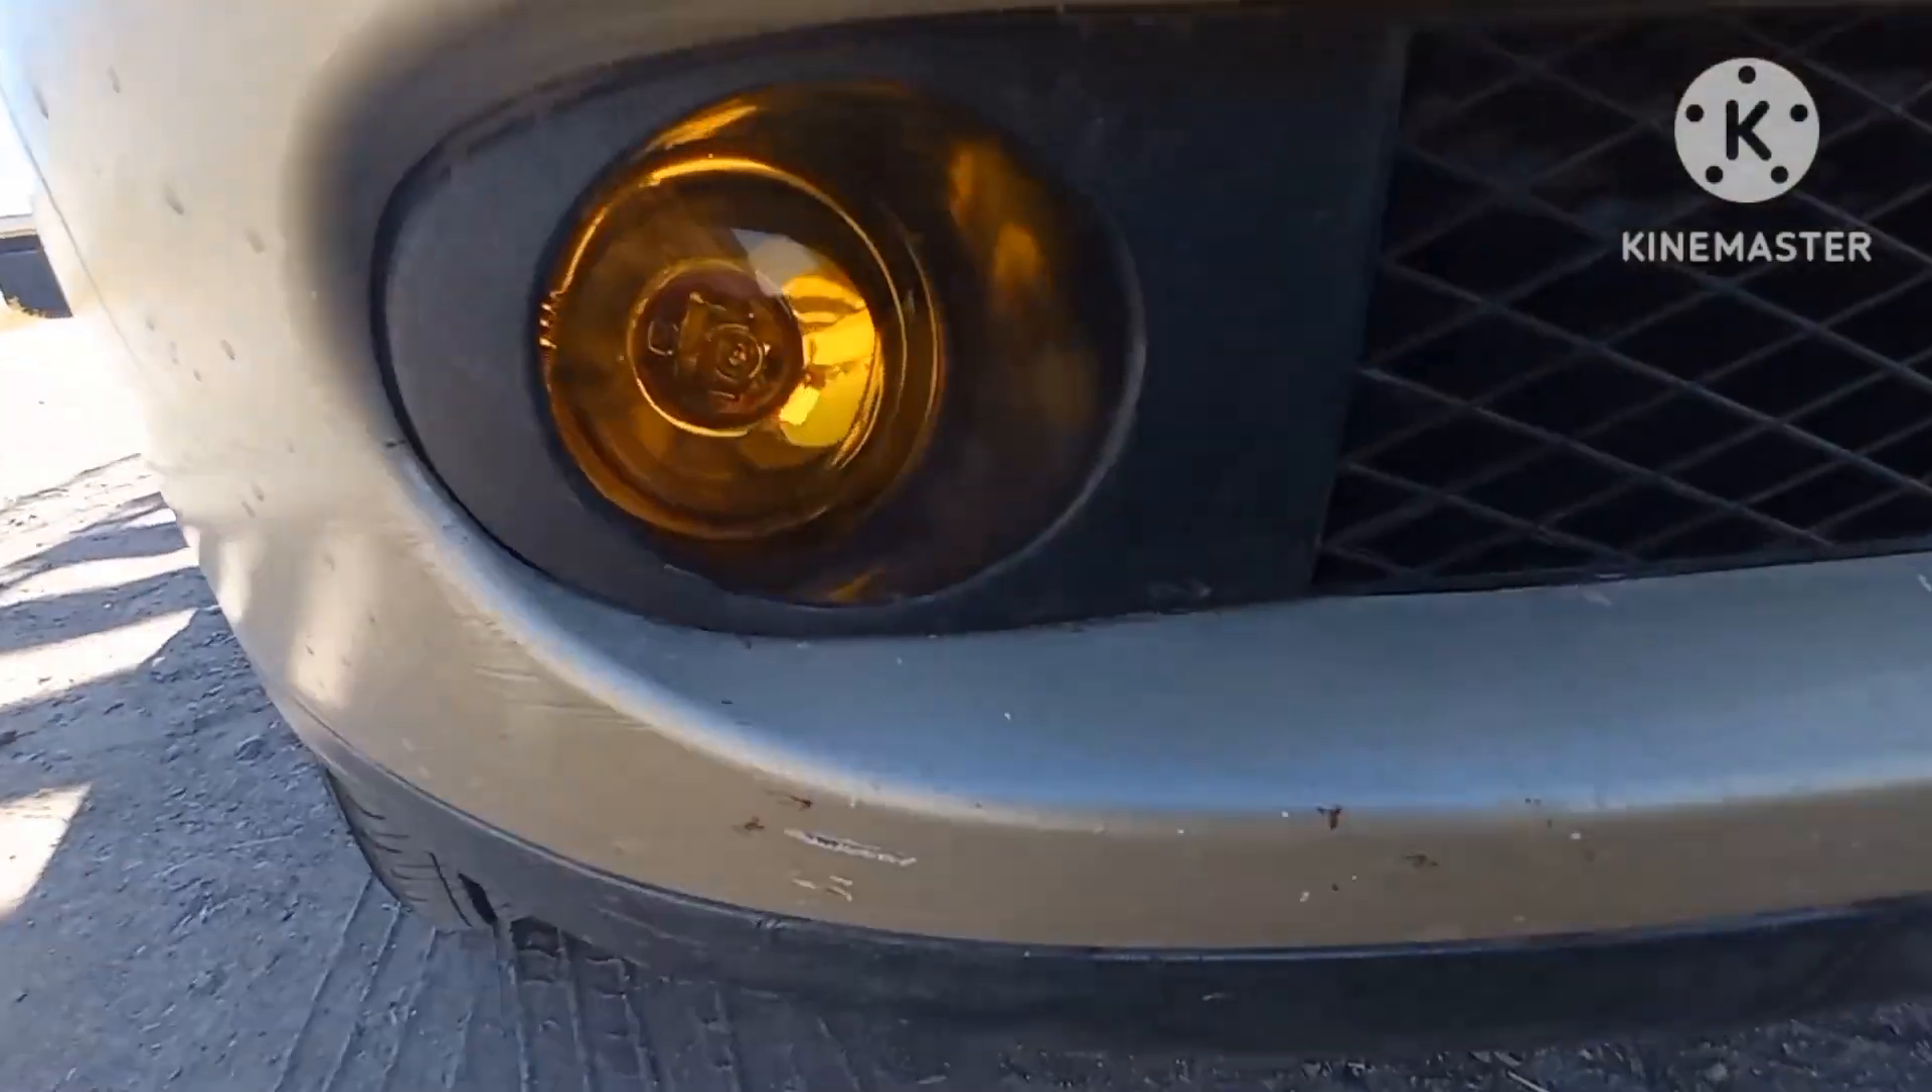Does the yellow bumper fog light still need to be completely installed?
No.